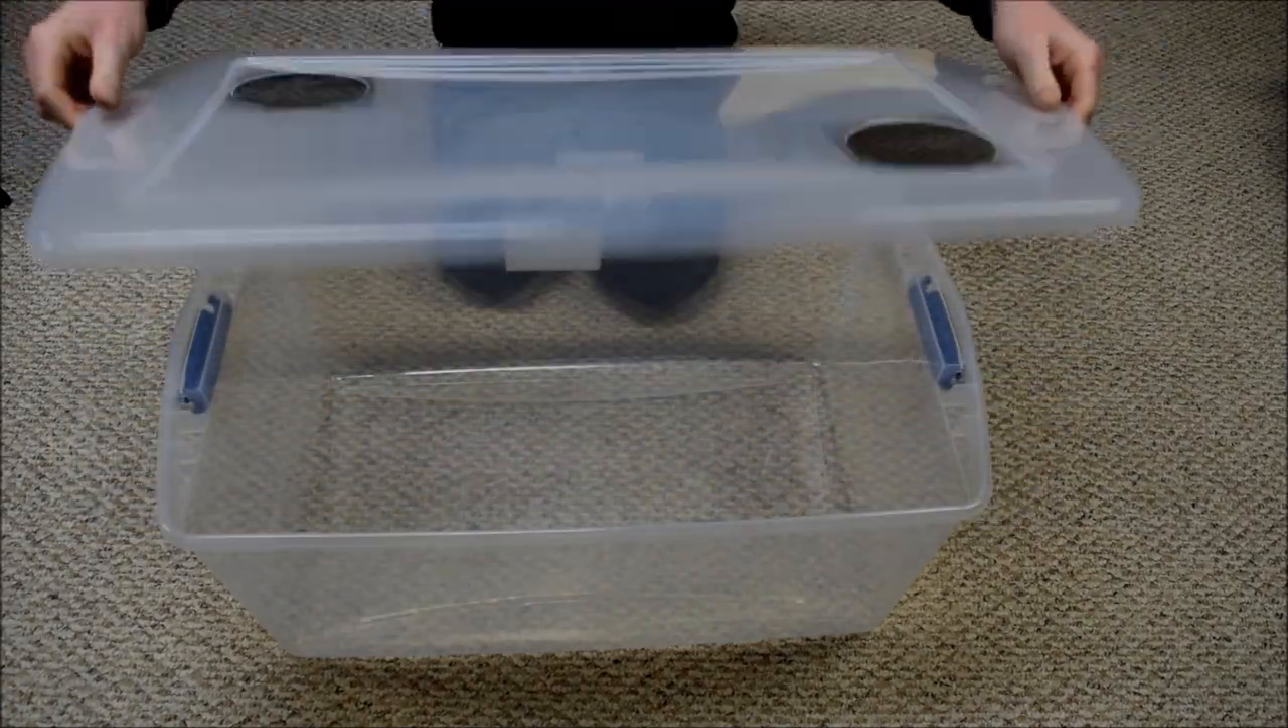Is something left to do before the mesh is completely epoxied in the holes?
No.